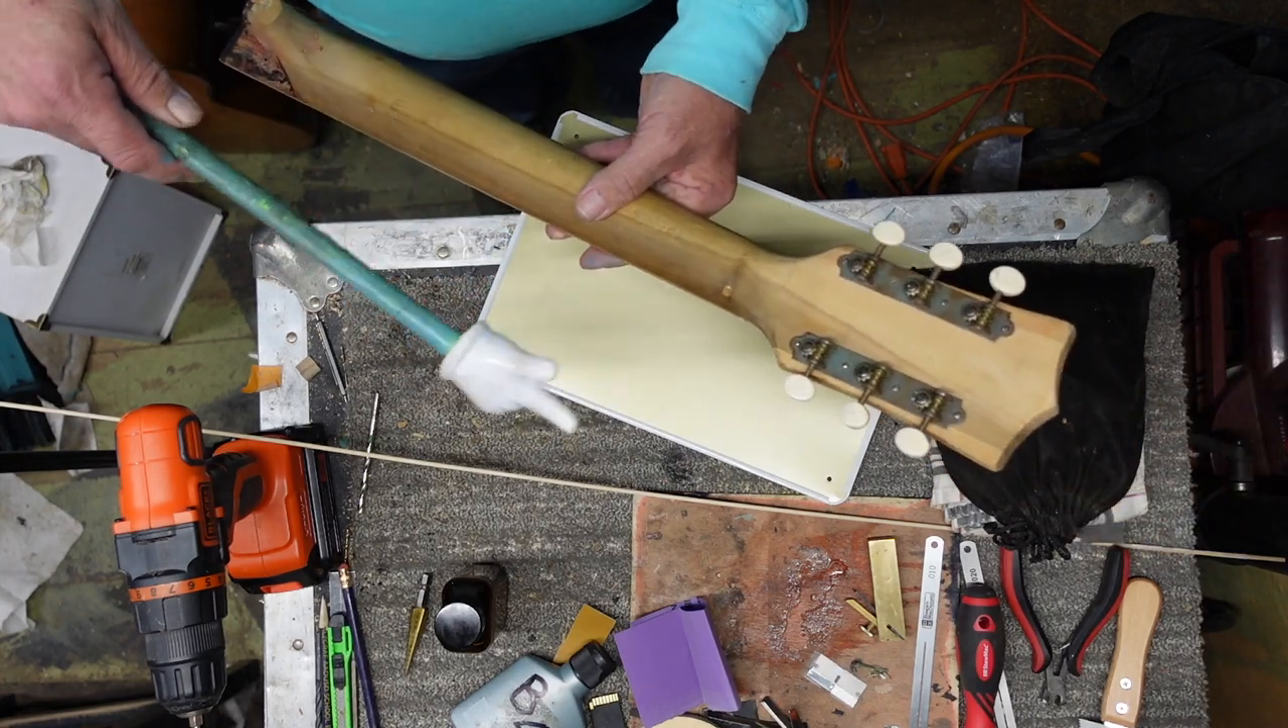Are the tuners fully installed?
Yes.